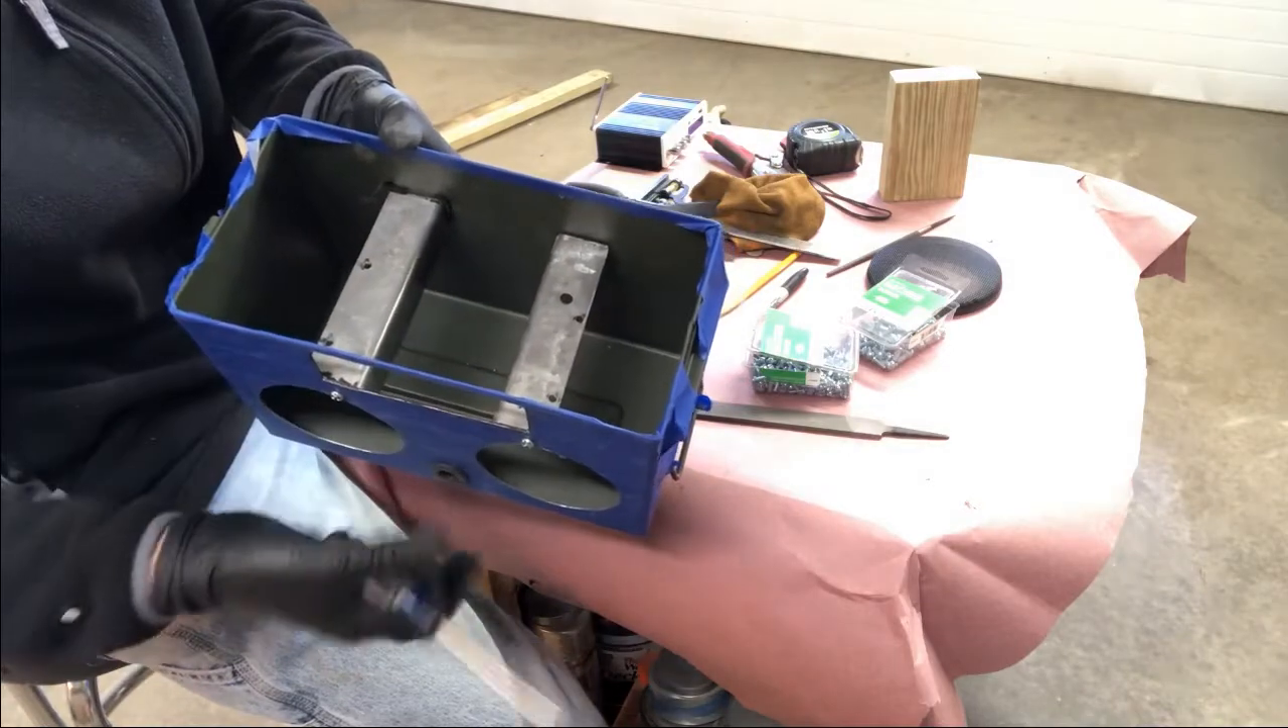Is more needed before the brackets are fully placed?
No.